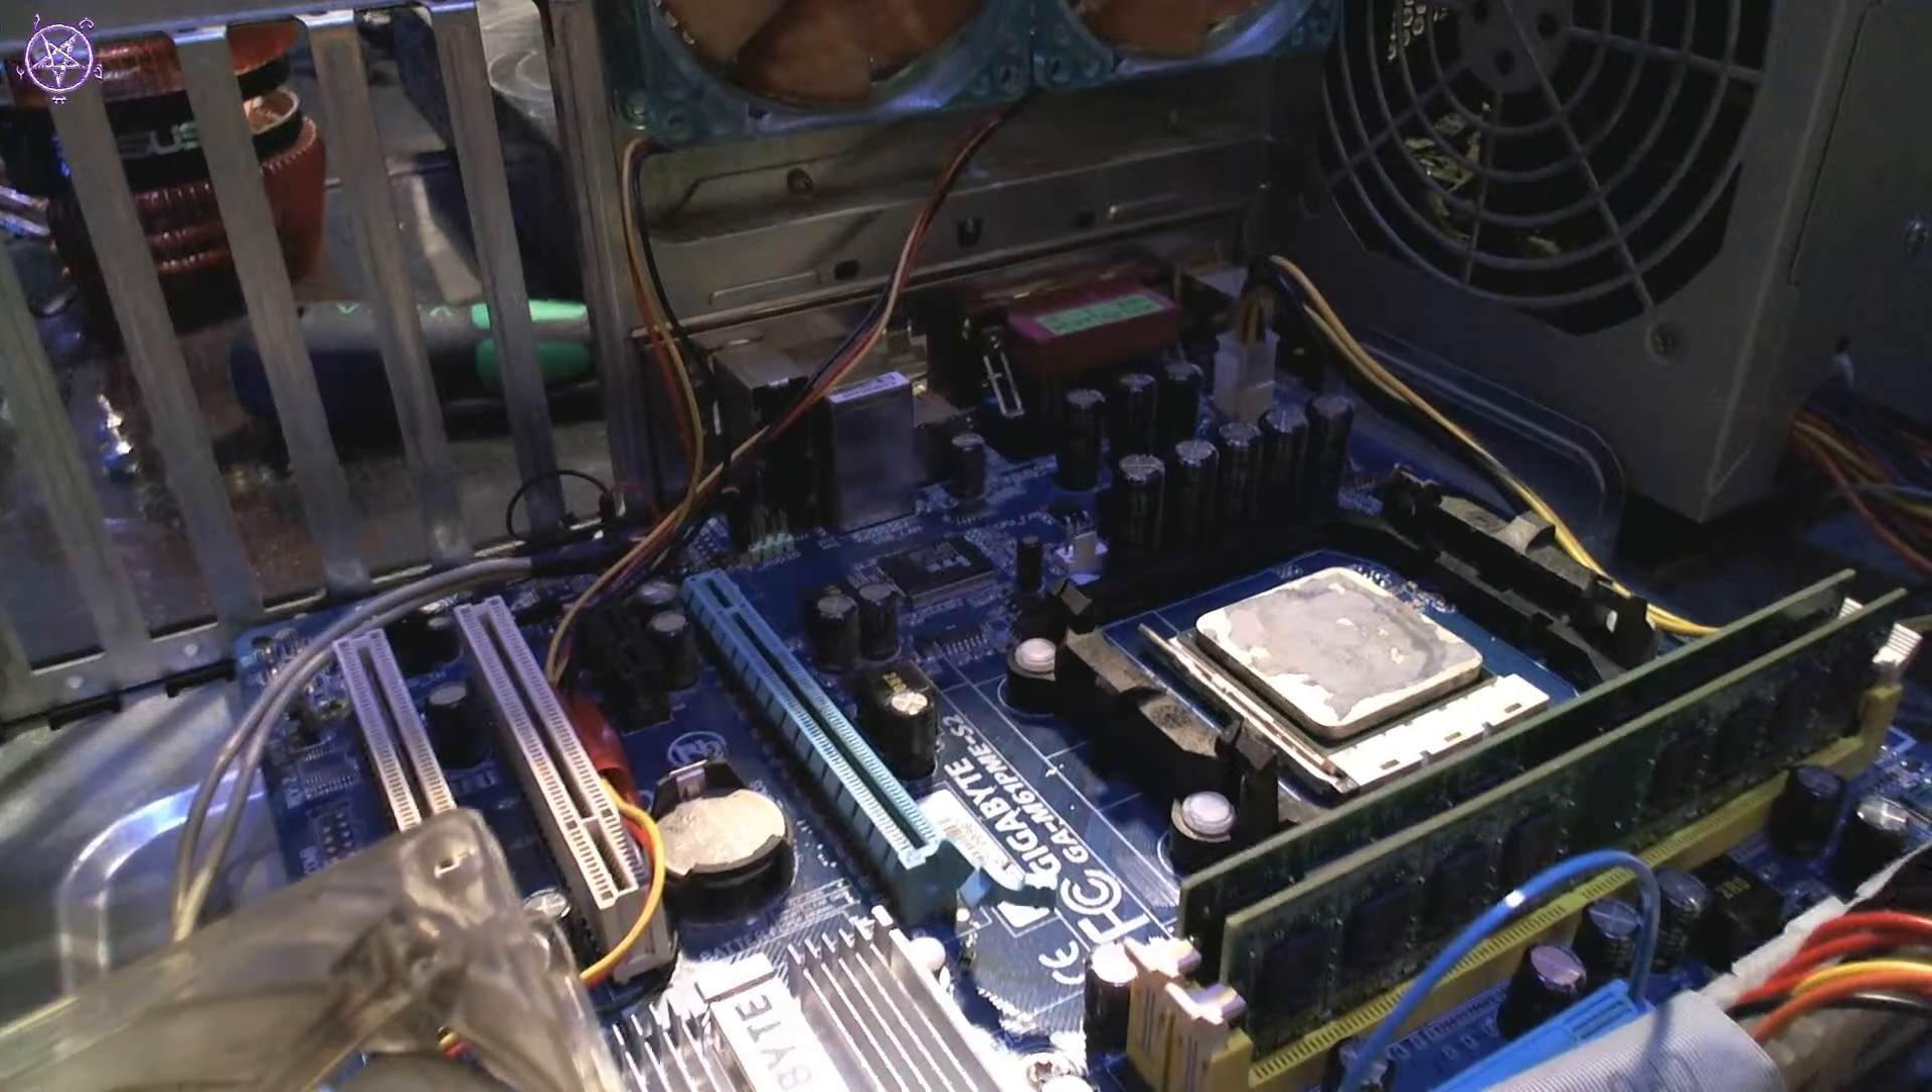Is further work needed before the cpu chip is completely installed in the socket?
No.